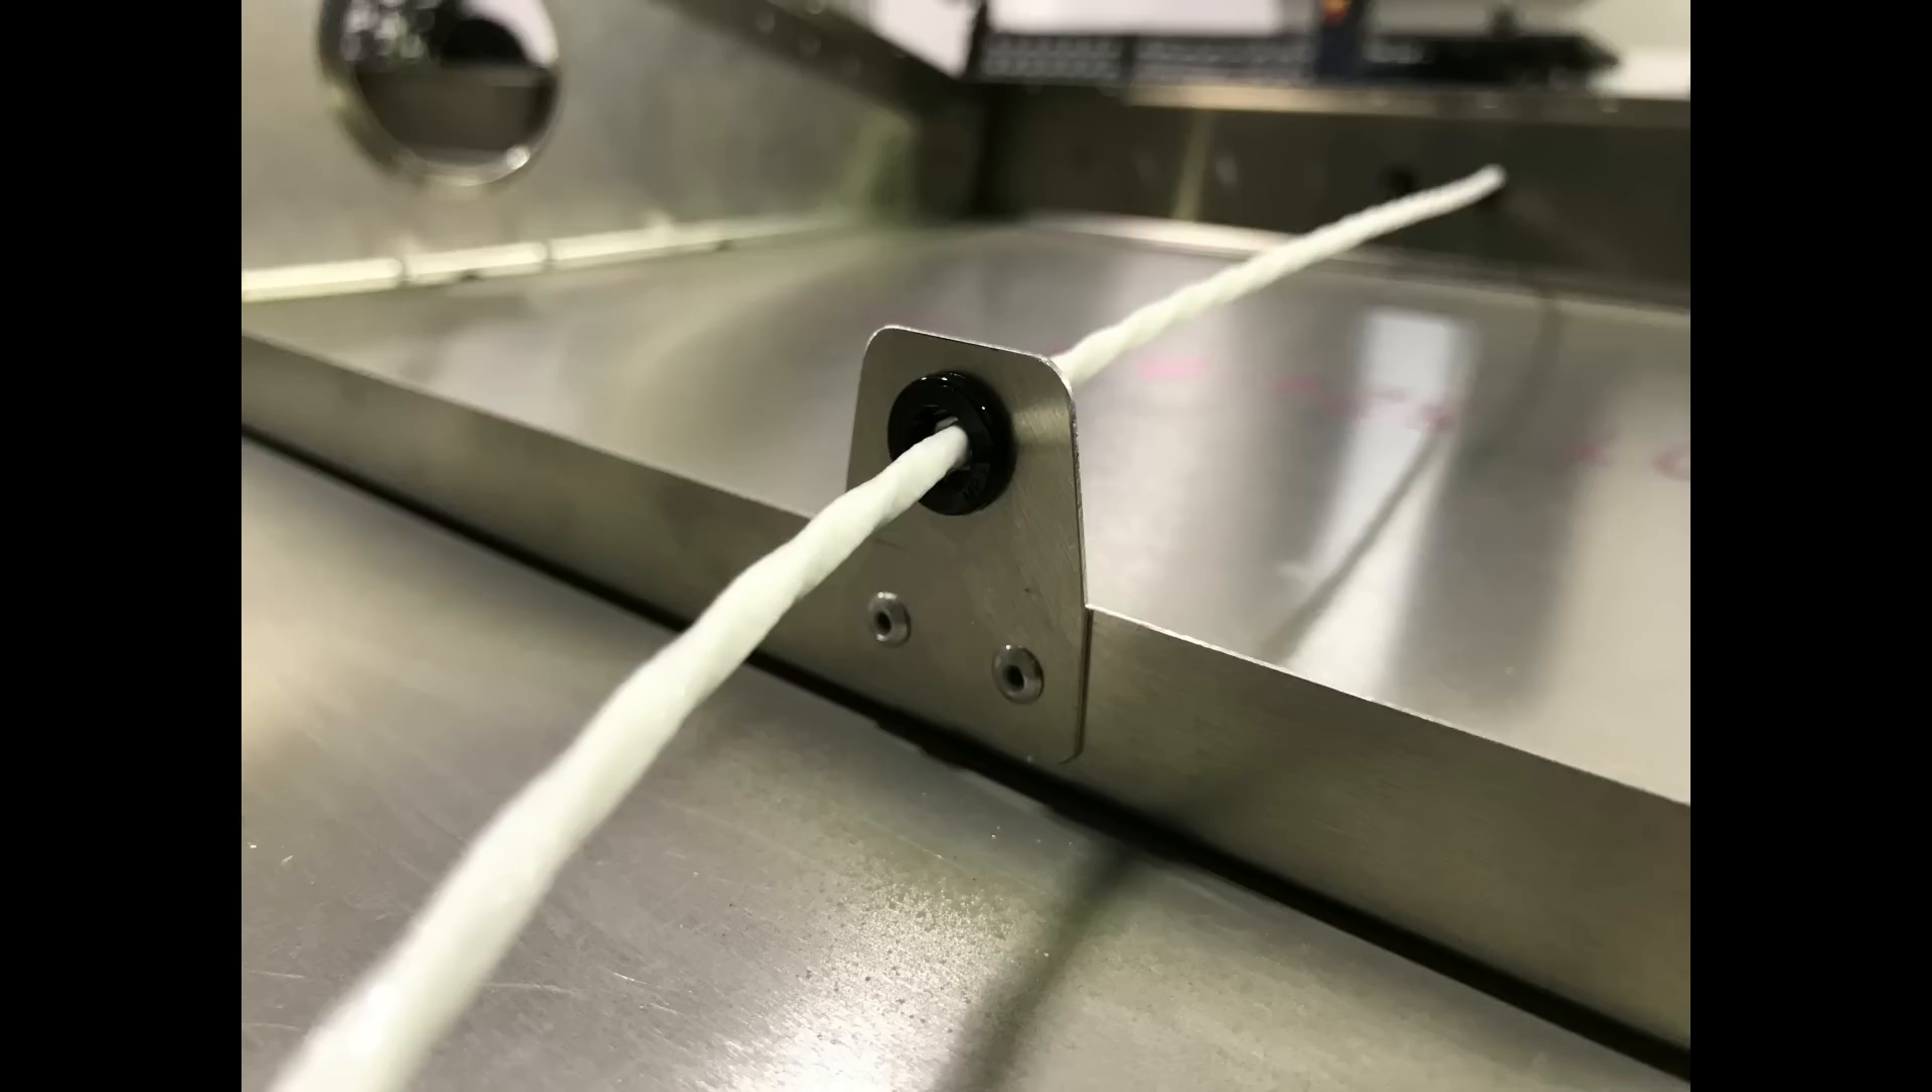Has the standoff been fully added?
Yes.